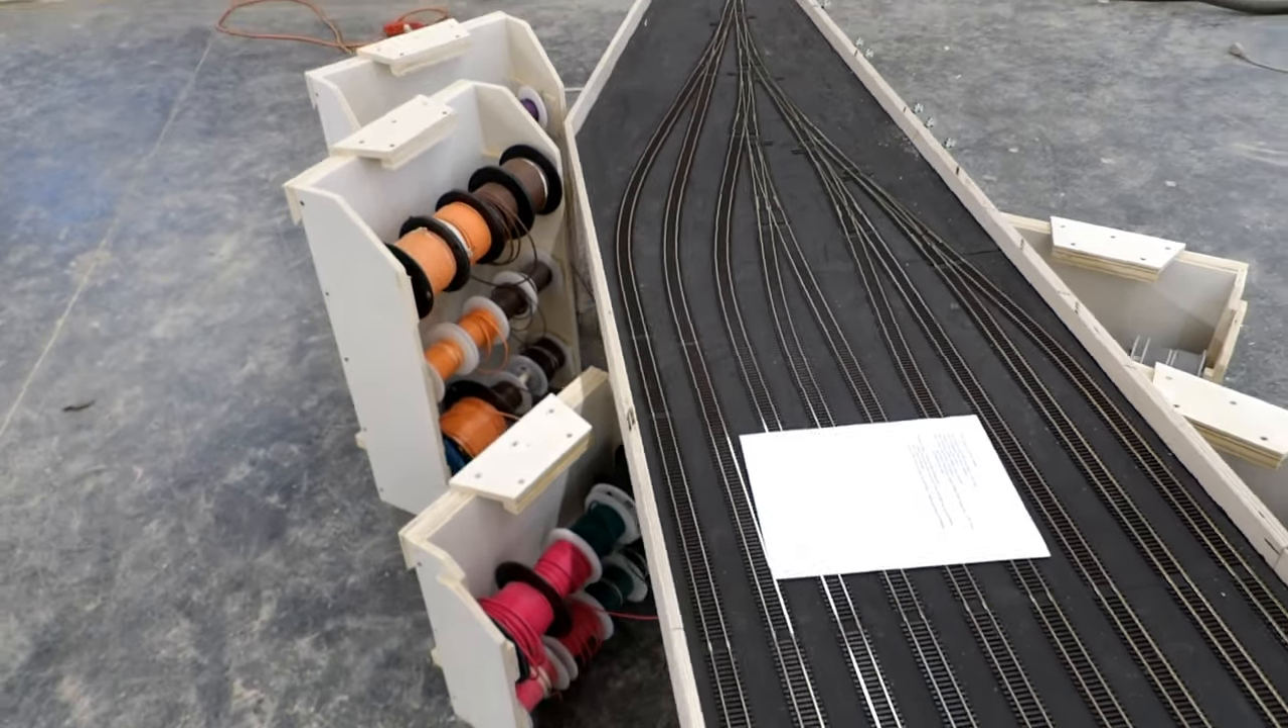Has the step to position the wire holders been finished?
Yes.